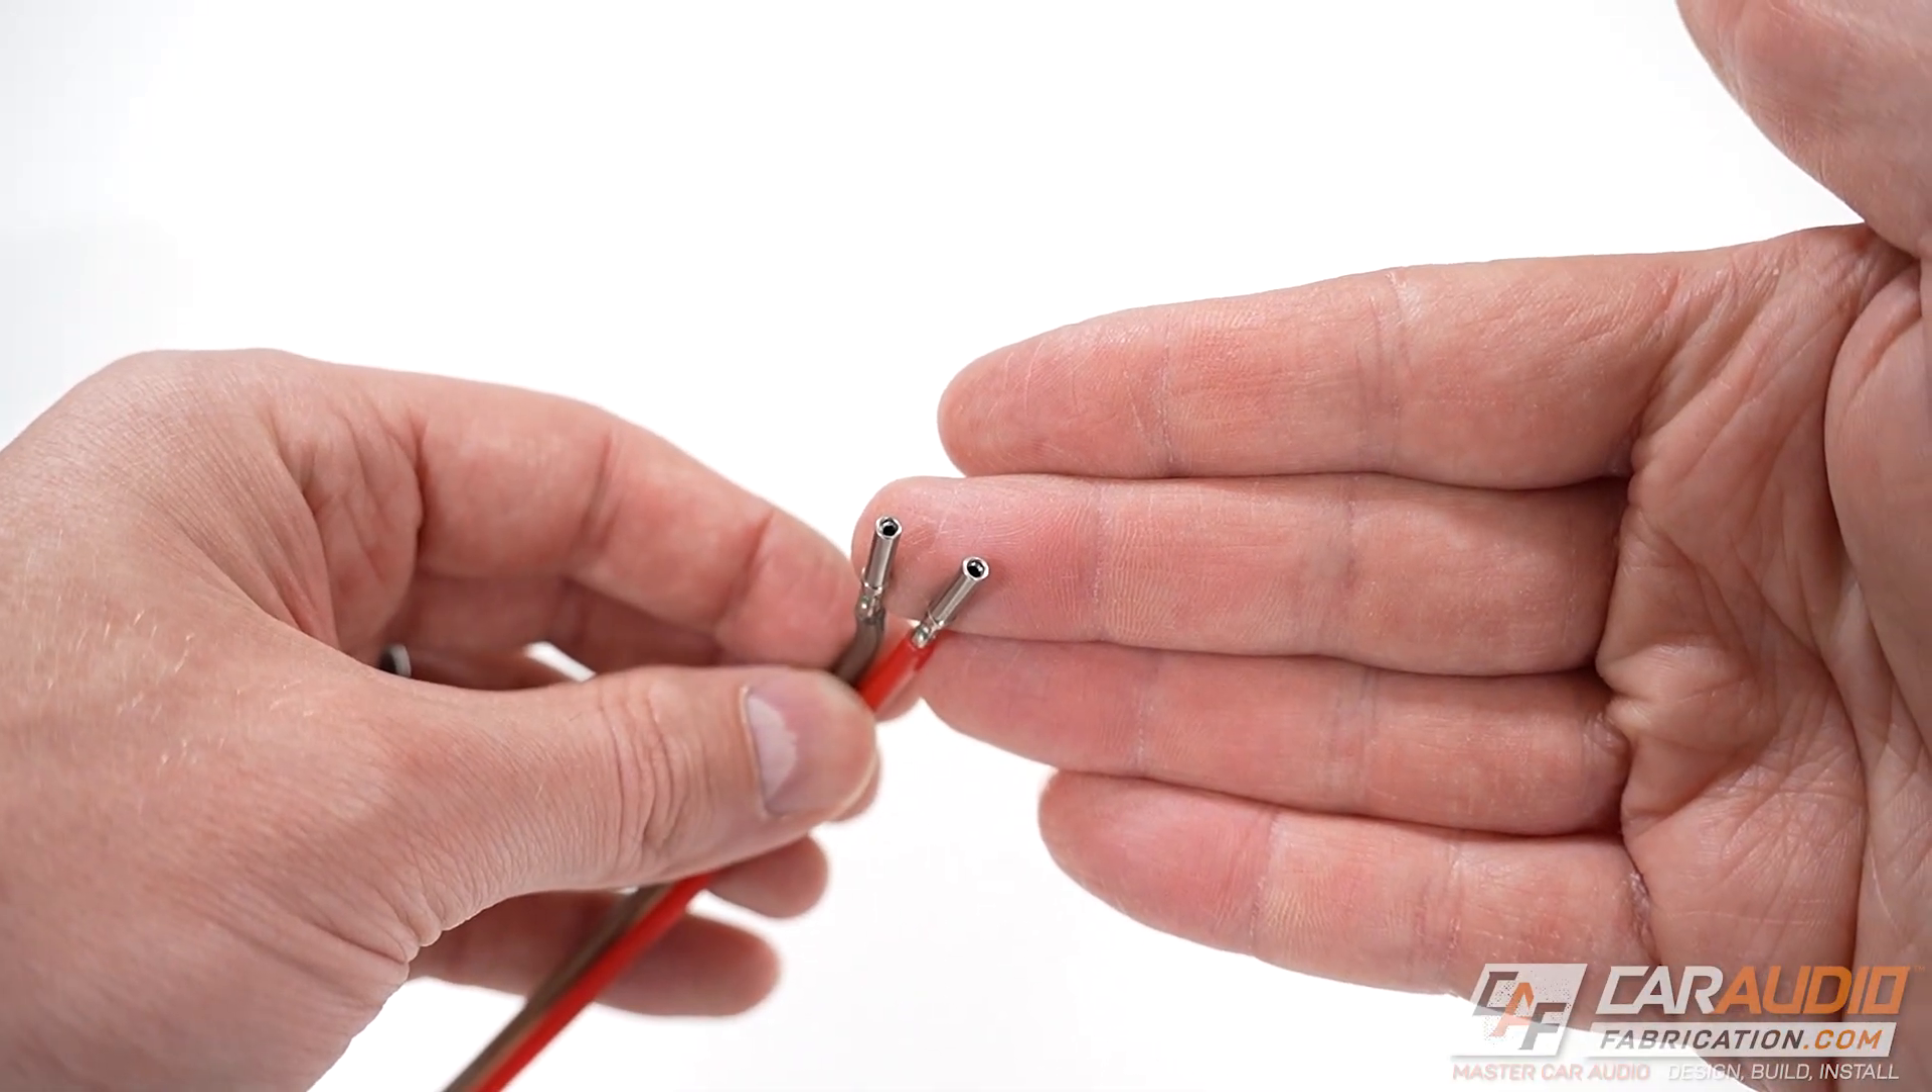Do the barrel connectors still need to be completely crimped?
No.